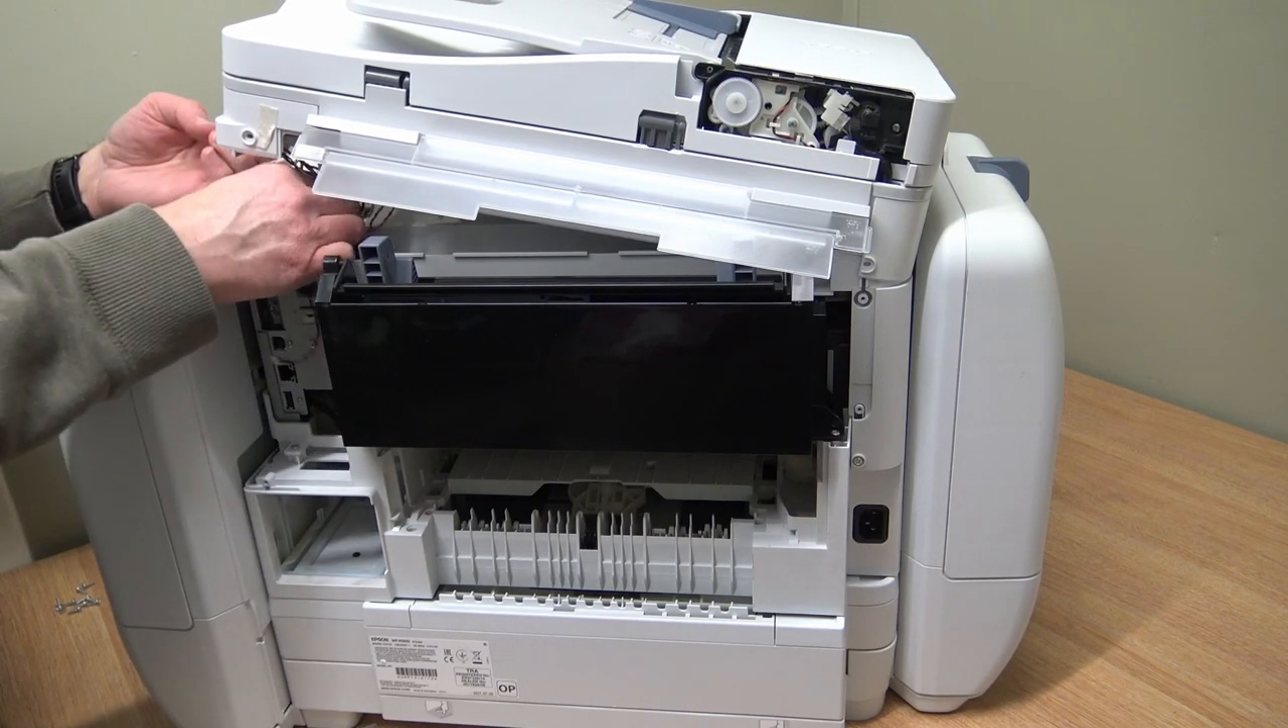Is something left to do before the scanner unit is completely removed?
Yes.